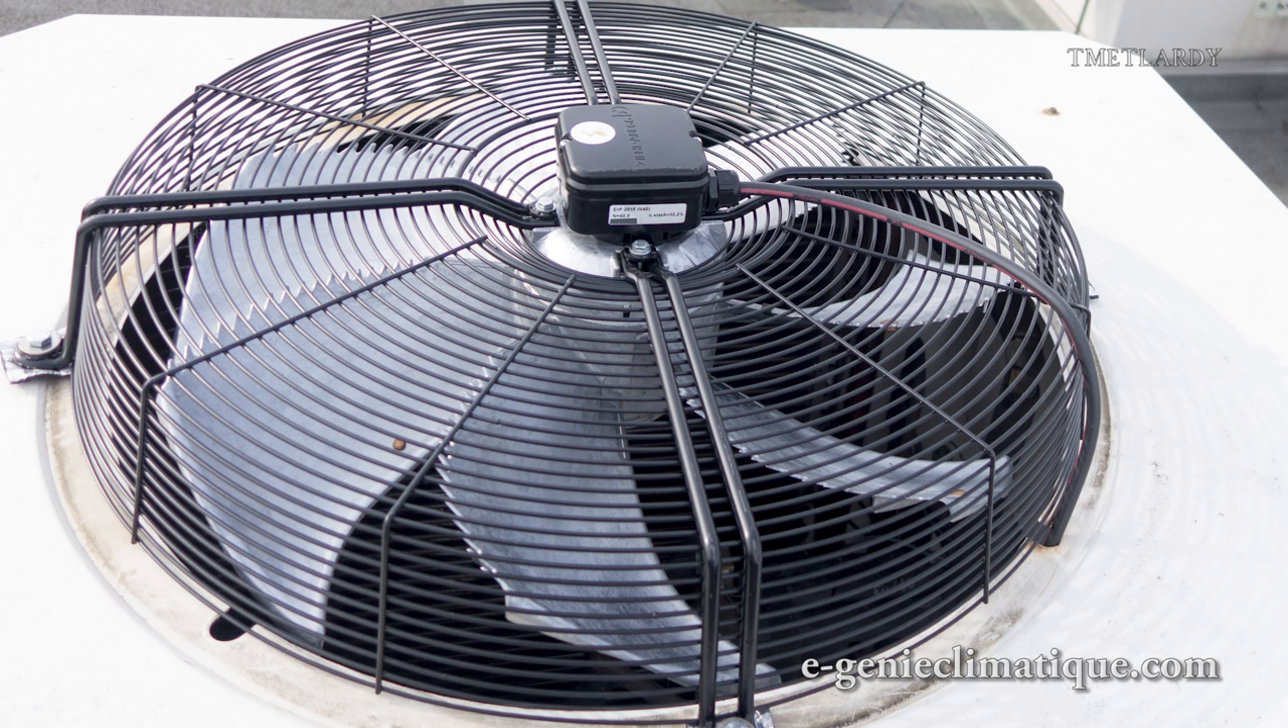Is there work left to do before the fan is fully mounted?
No.